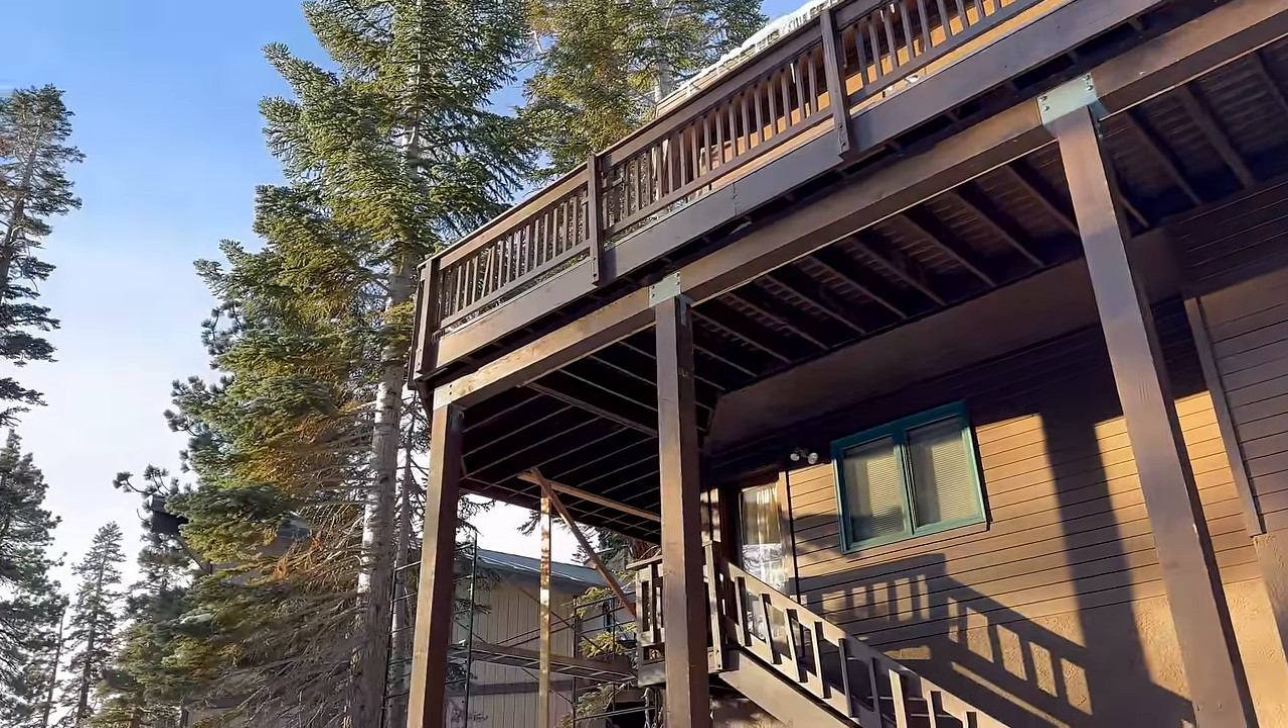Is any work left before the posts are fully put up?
No.